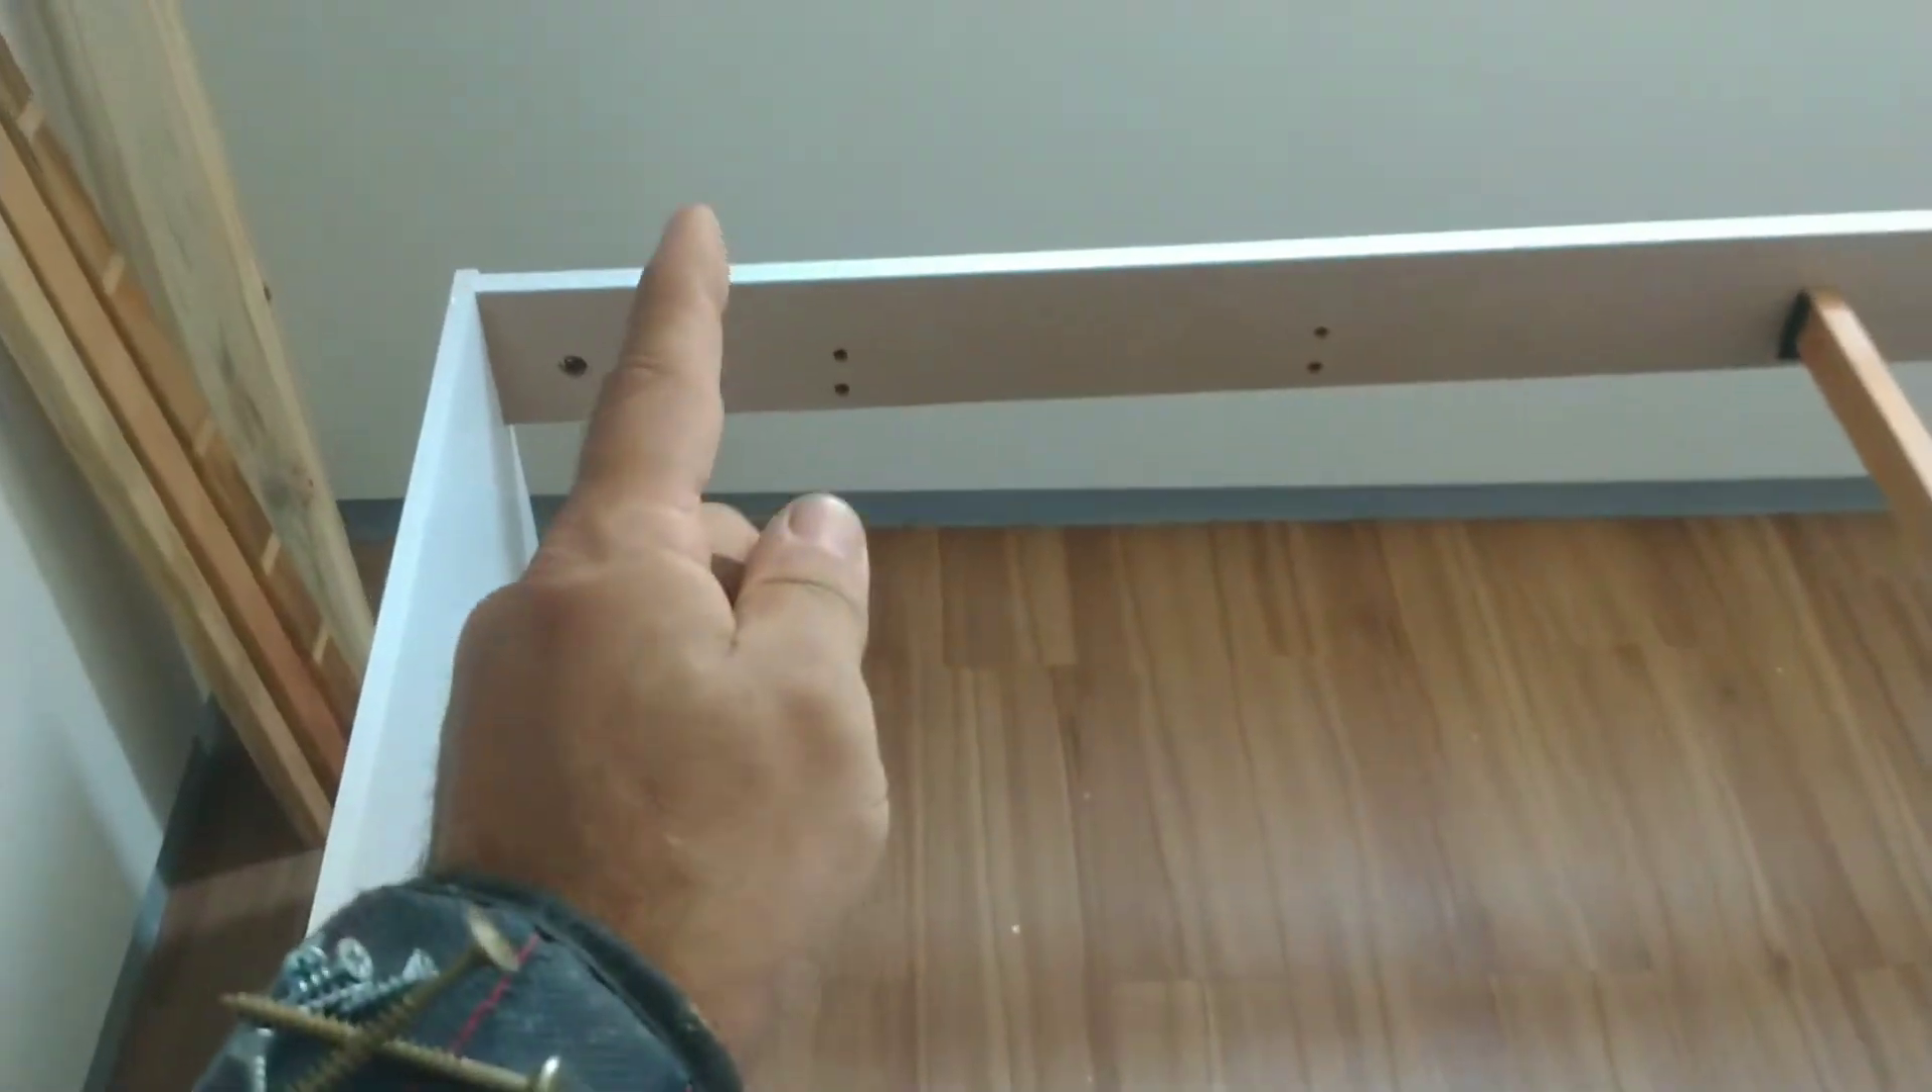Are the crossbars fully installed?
No.